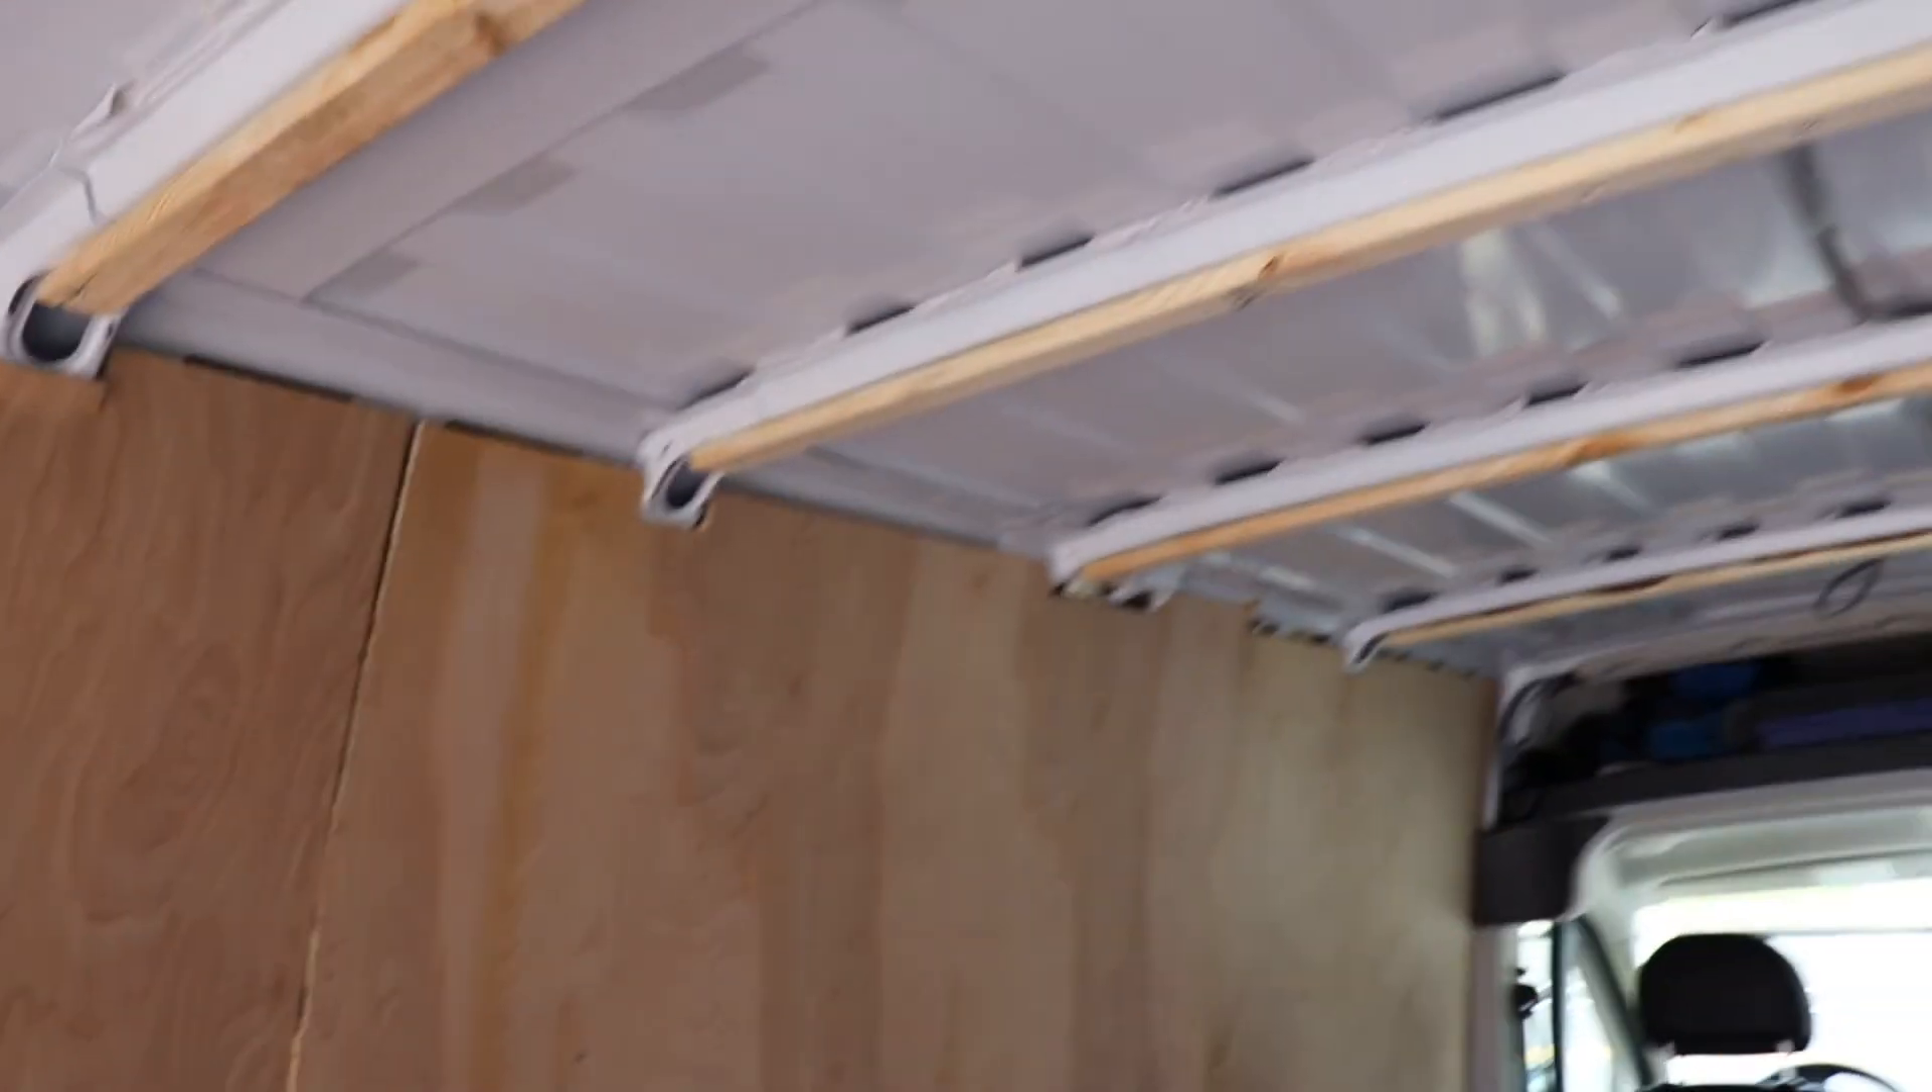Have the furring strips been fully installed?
Yes.